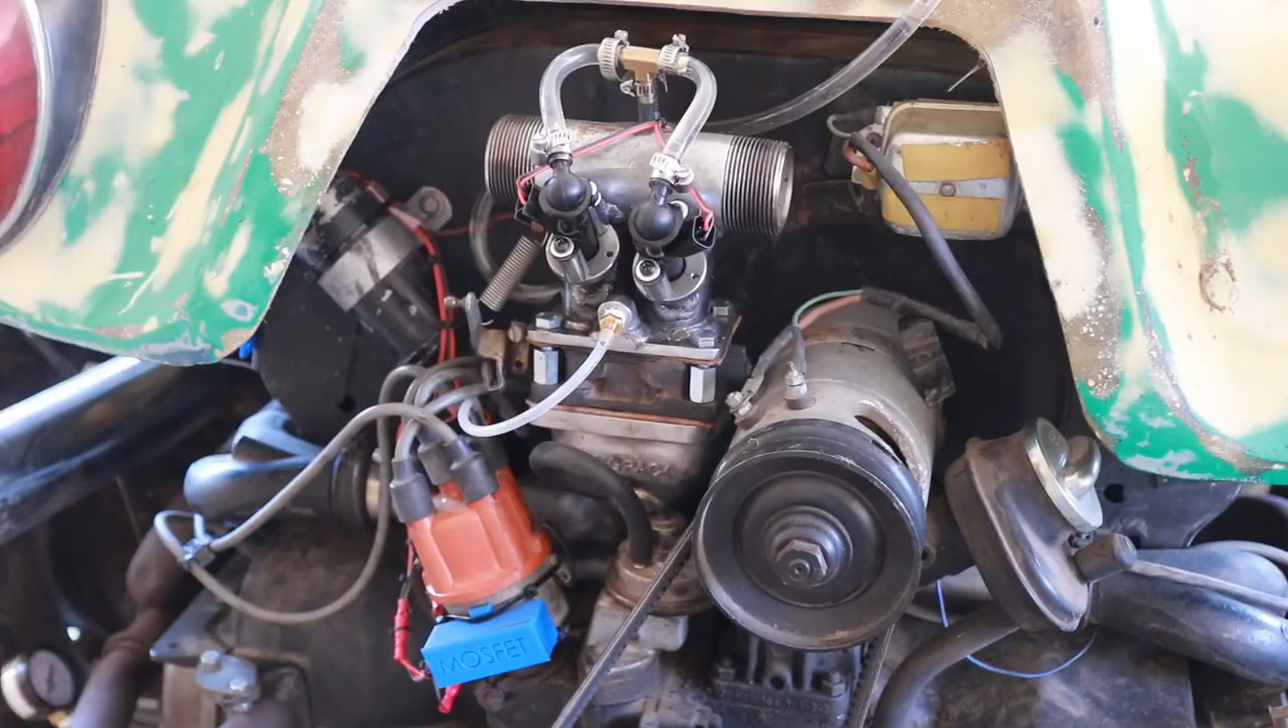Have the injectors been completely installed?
Yes.